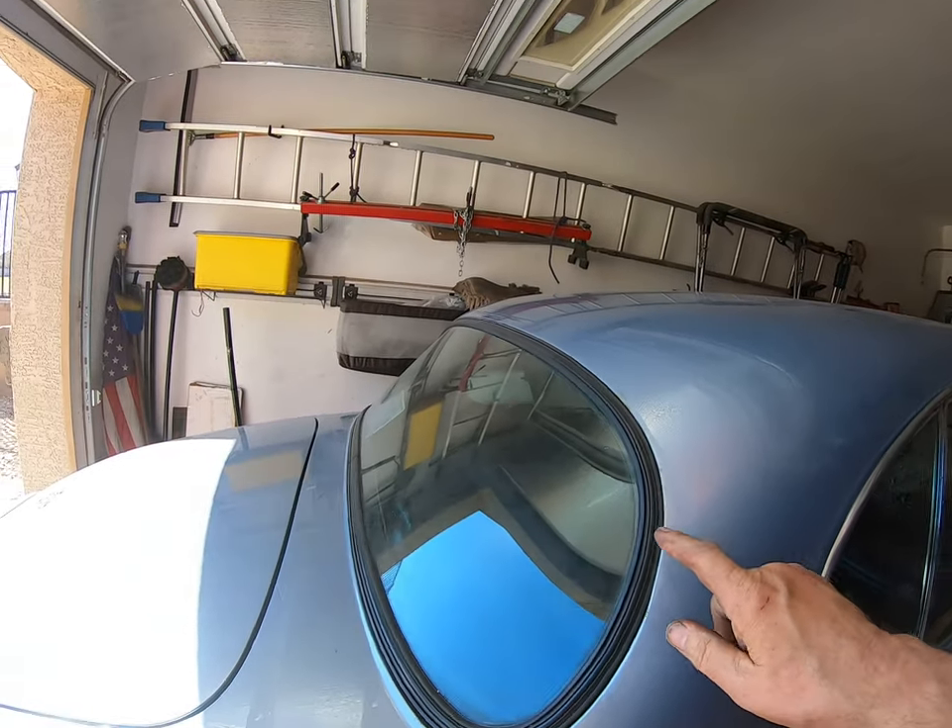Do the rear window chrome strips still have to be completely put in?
Yes.